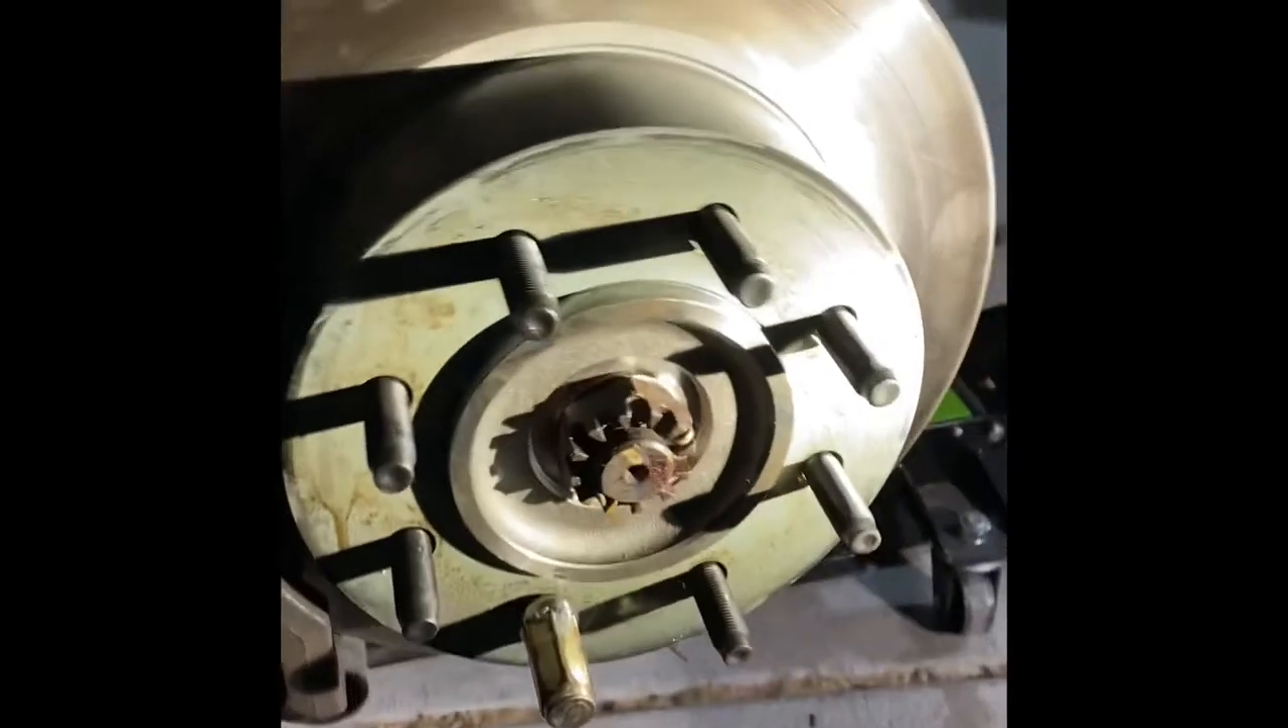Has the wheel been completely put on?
No.